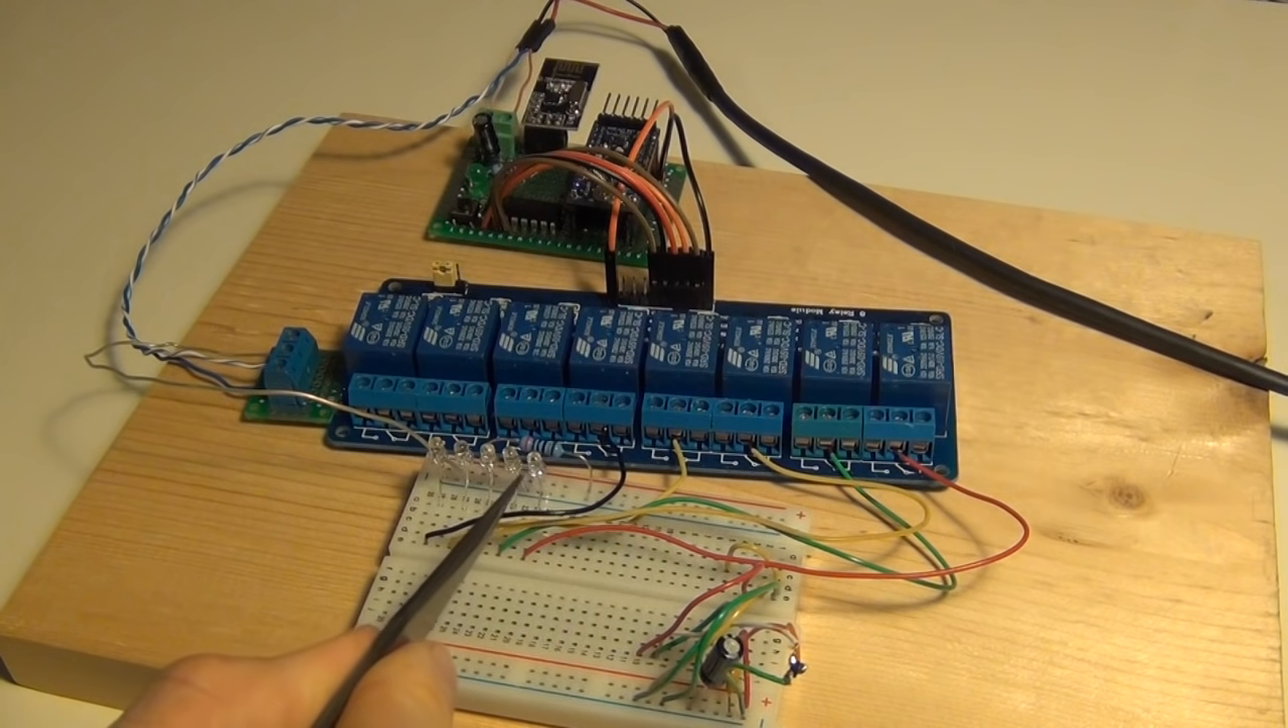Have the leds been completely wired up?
Yes.